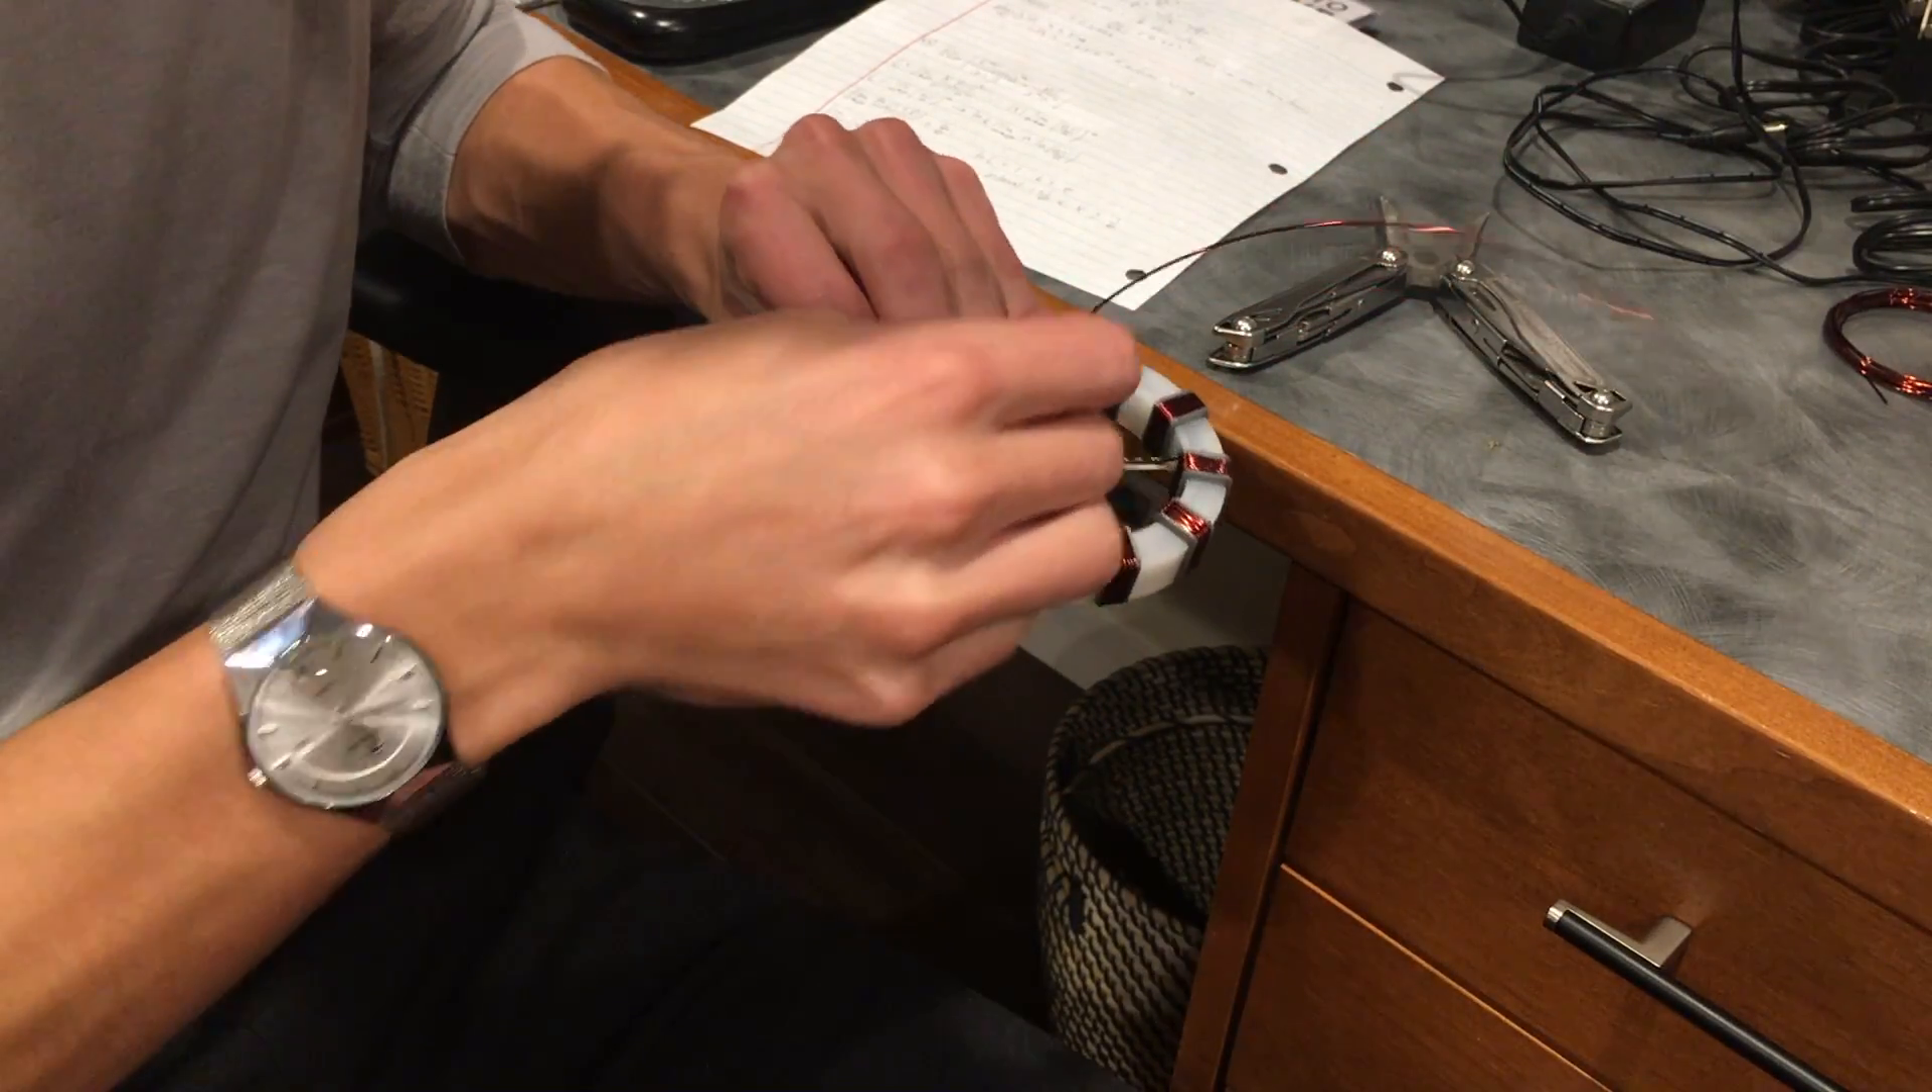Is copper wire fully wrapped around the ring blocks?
No.